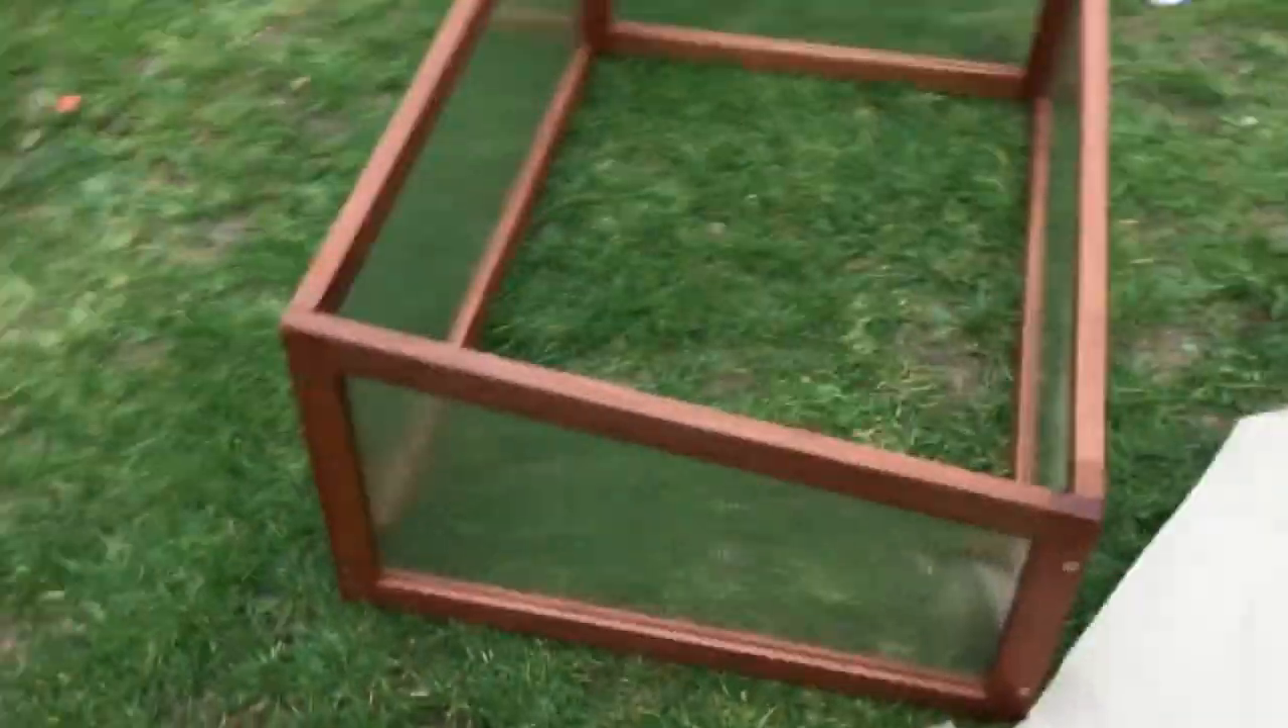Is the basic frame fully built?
Yes.